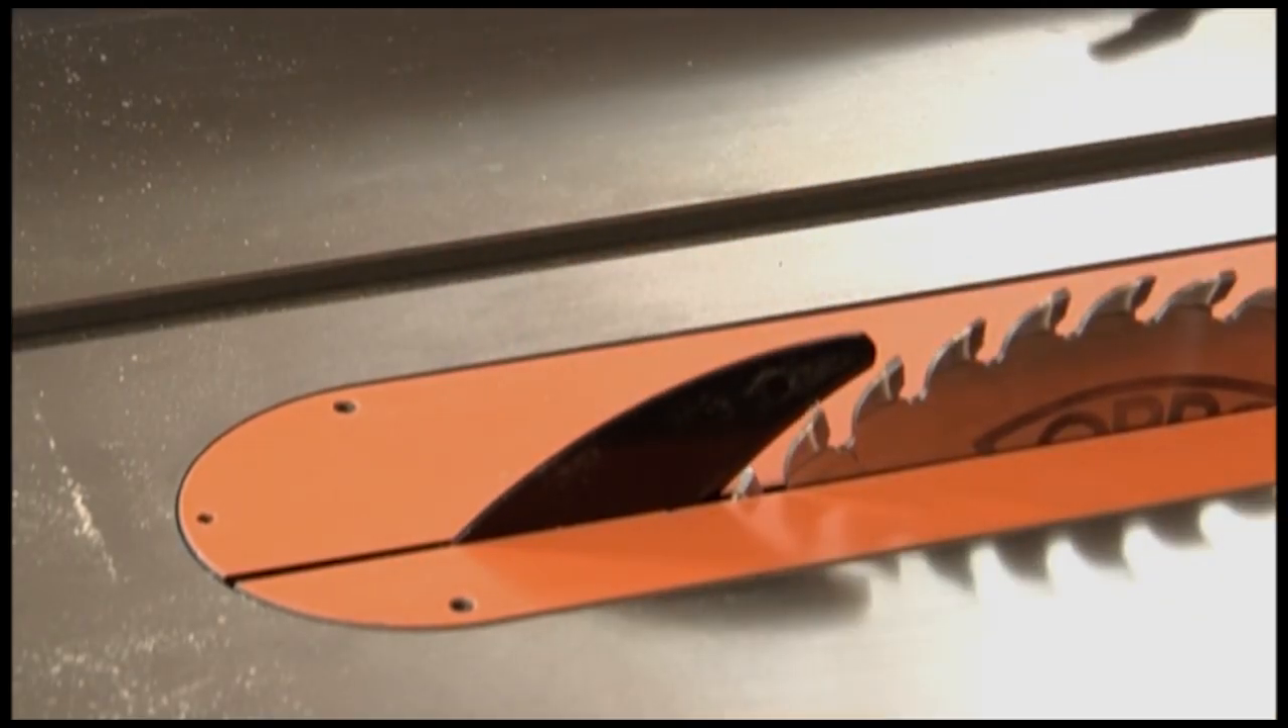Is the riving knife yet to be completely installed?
No.